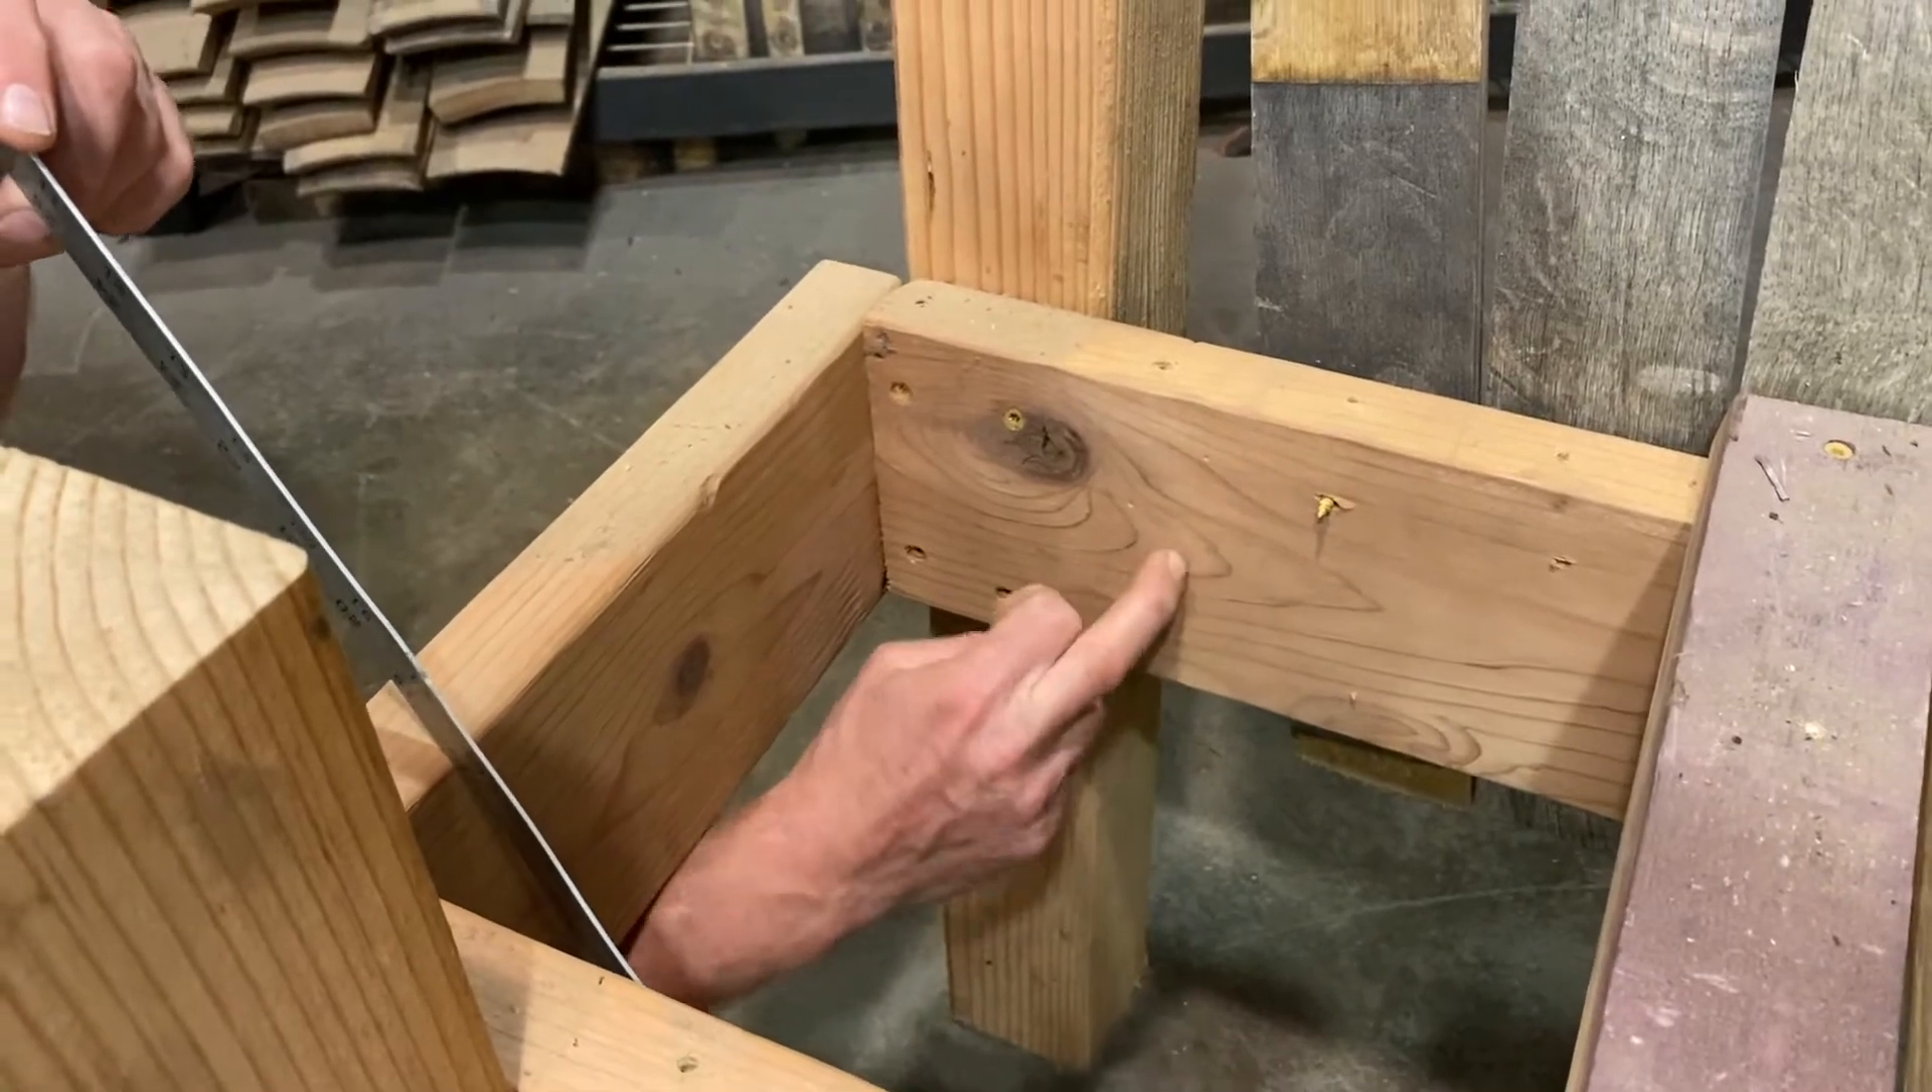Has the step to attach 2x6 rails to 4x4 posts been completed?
Yes.